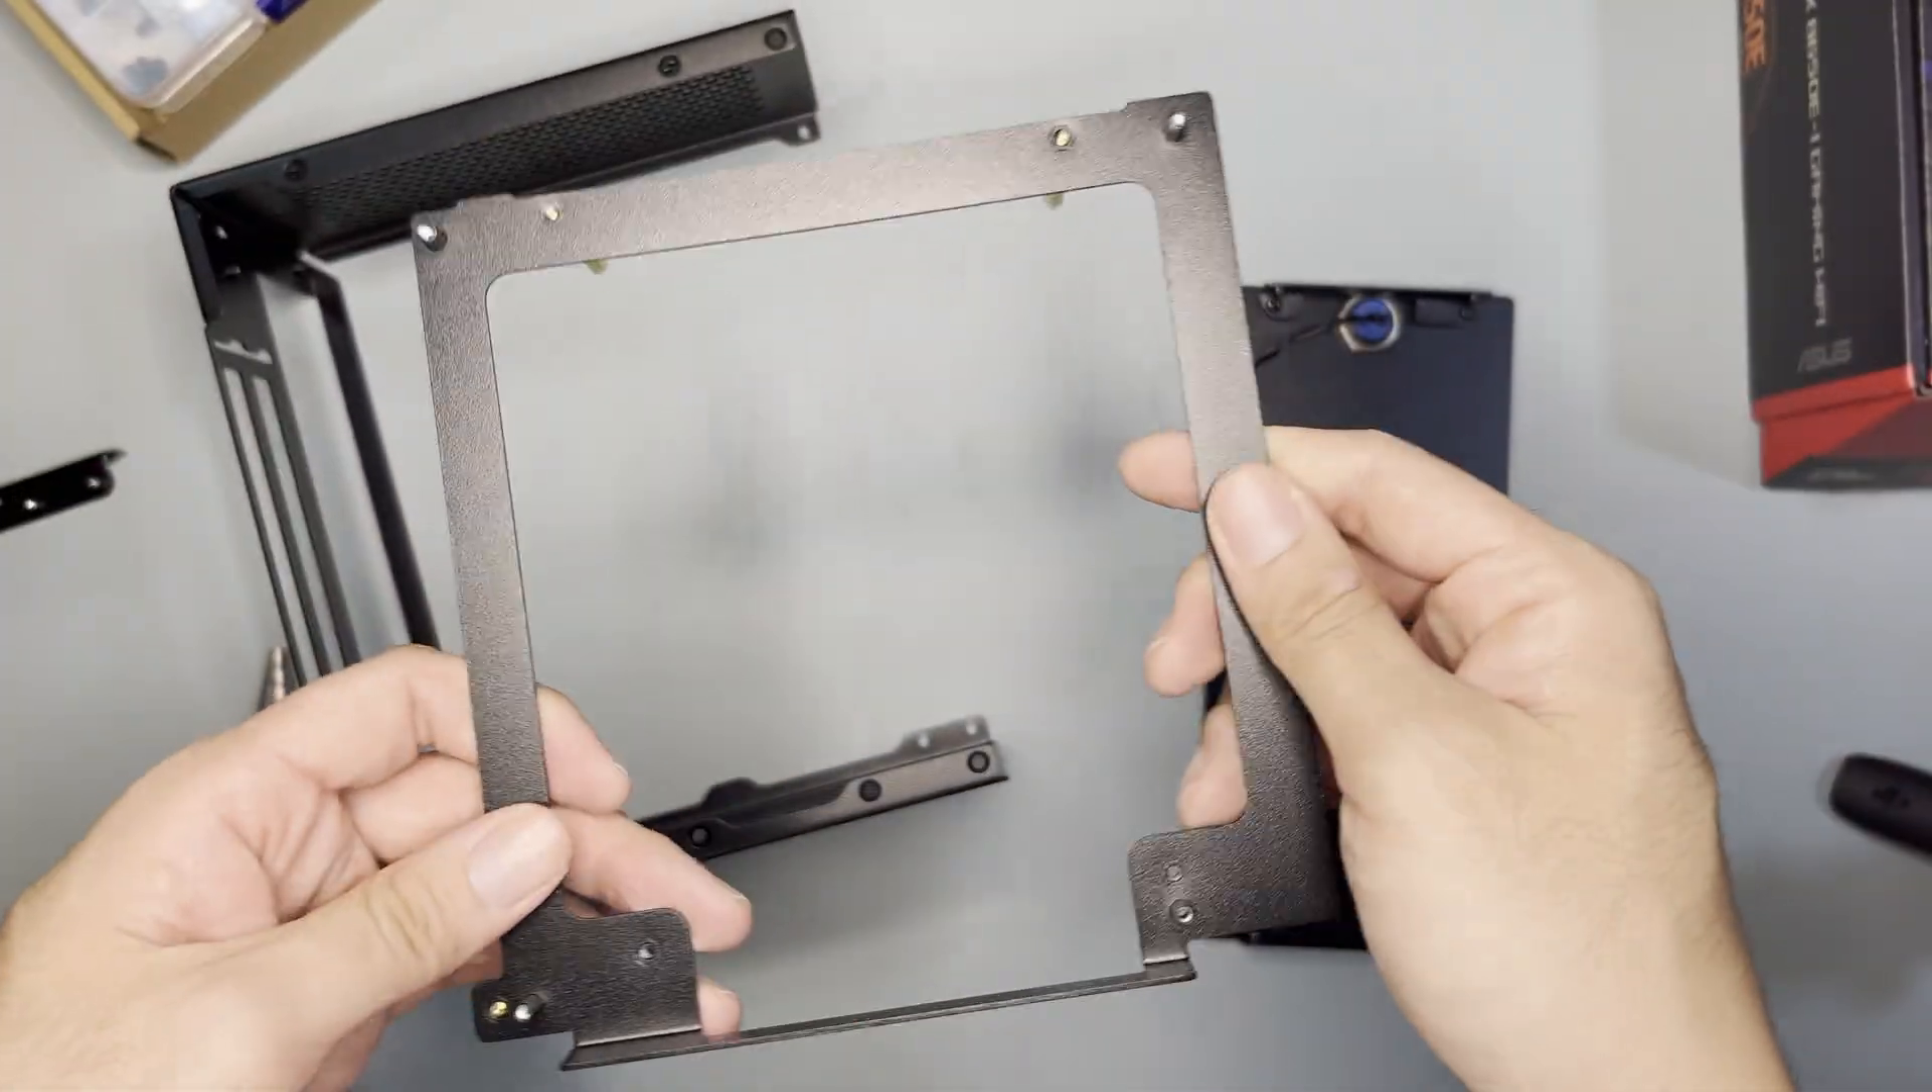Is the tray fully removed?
Yes.